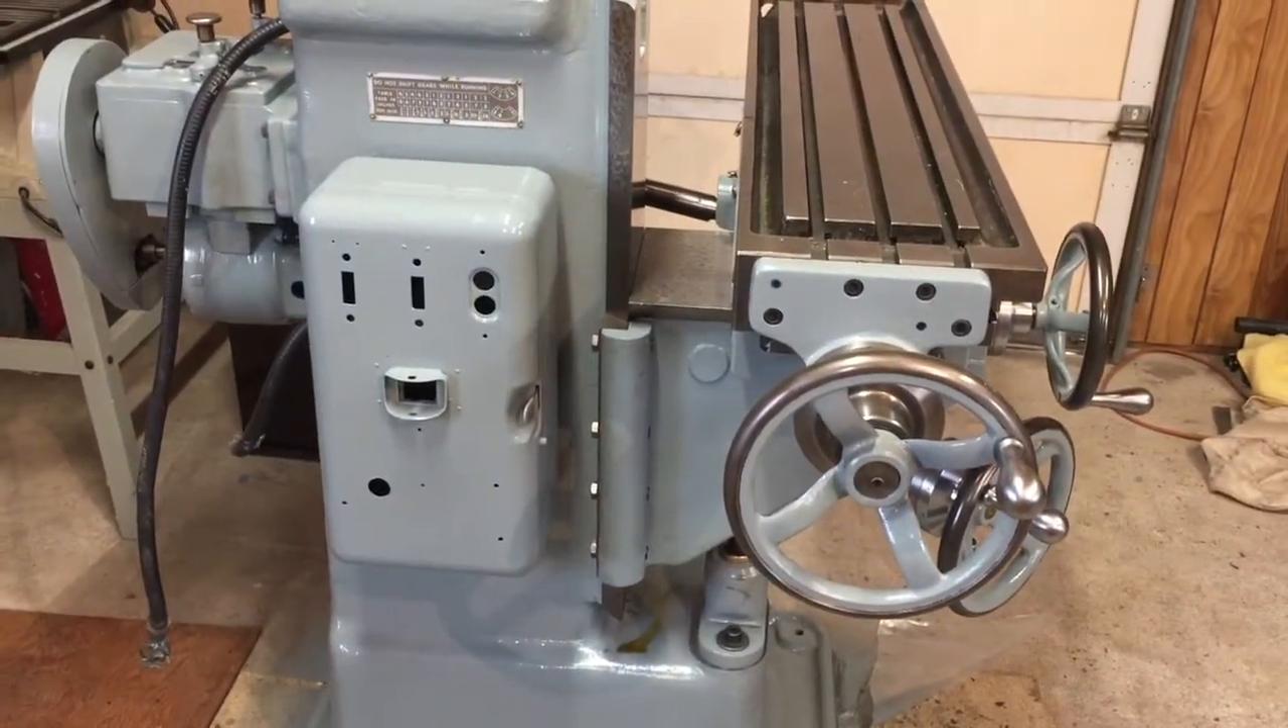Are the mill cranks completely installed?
Yes.